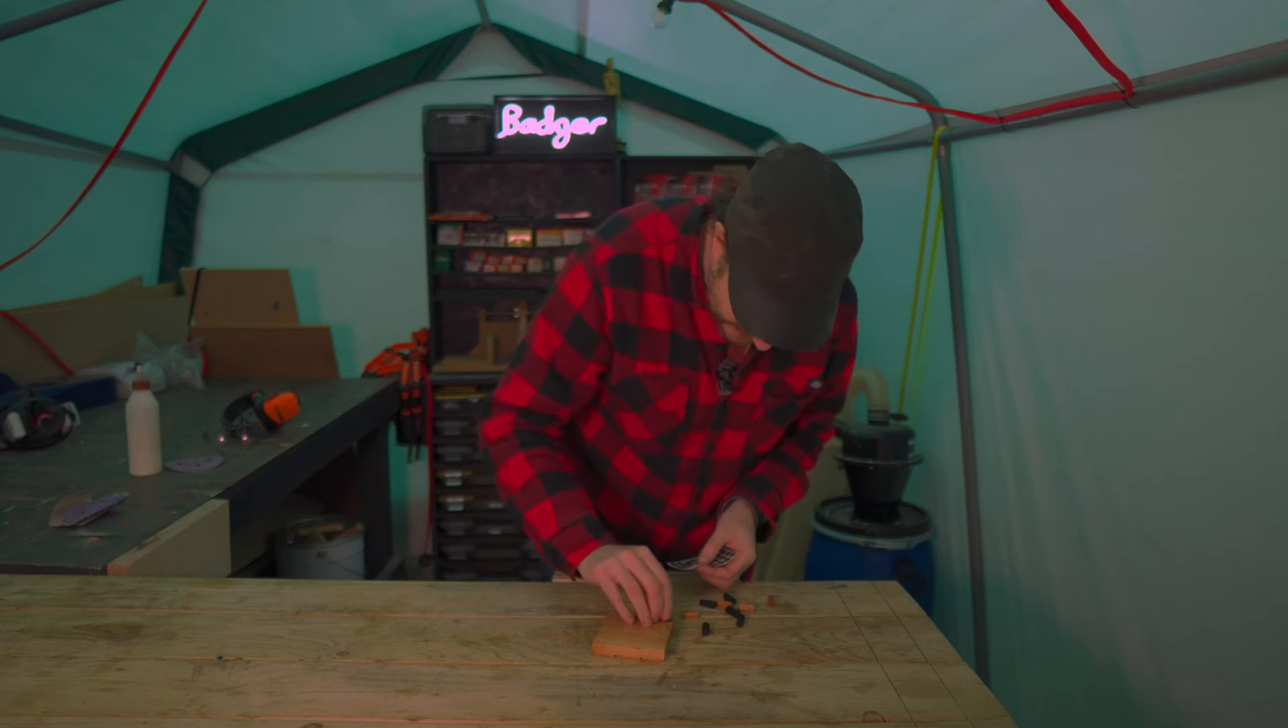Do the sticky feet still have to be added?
Yes.